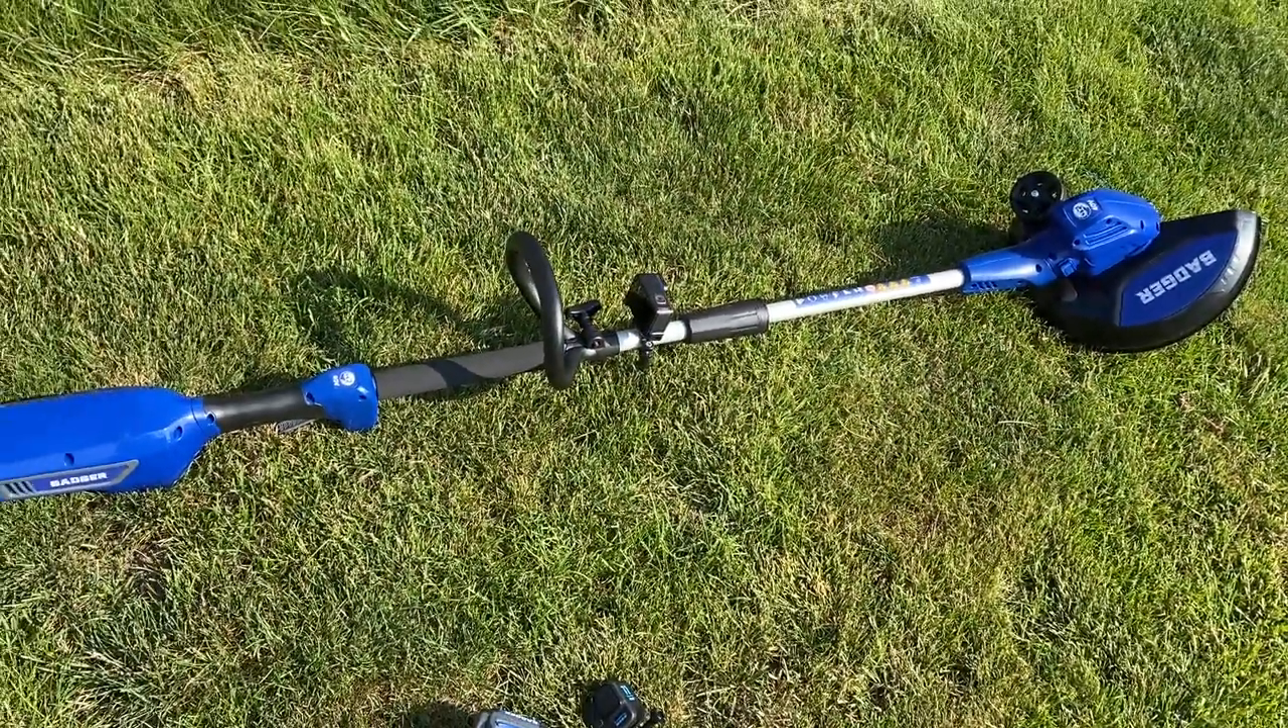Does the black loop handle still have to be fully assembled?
No.